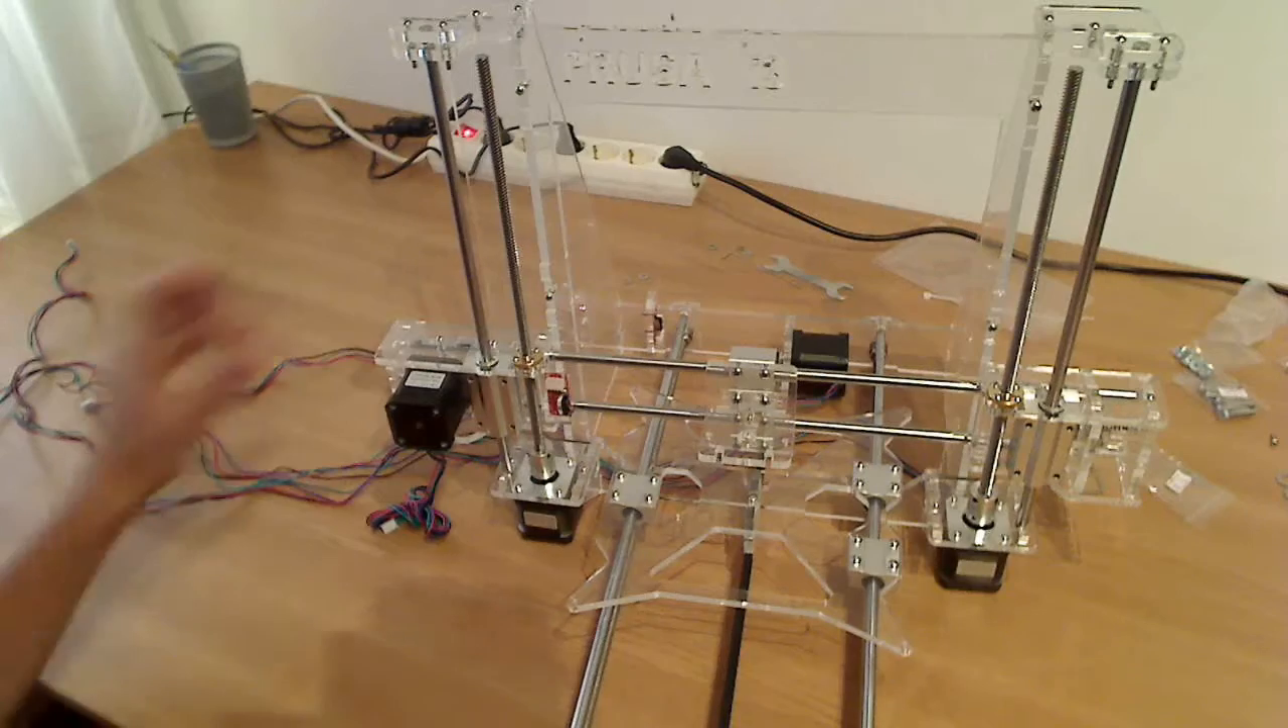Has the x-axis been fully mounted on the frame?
Yes.